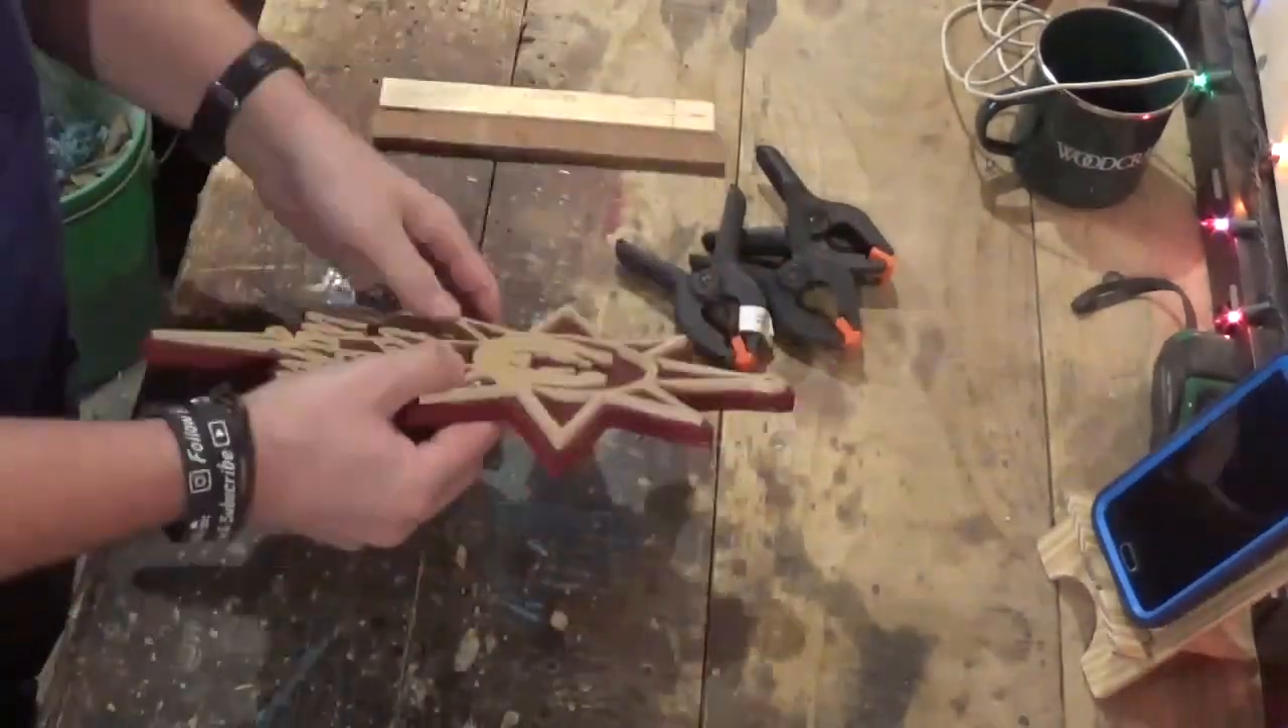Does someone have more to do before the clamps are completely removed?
No.